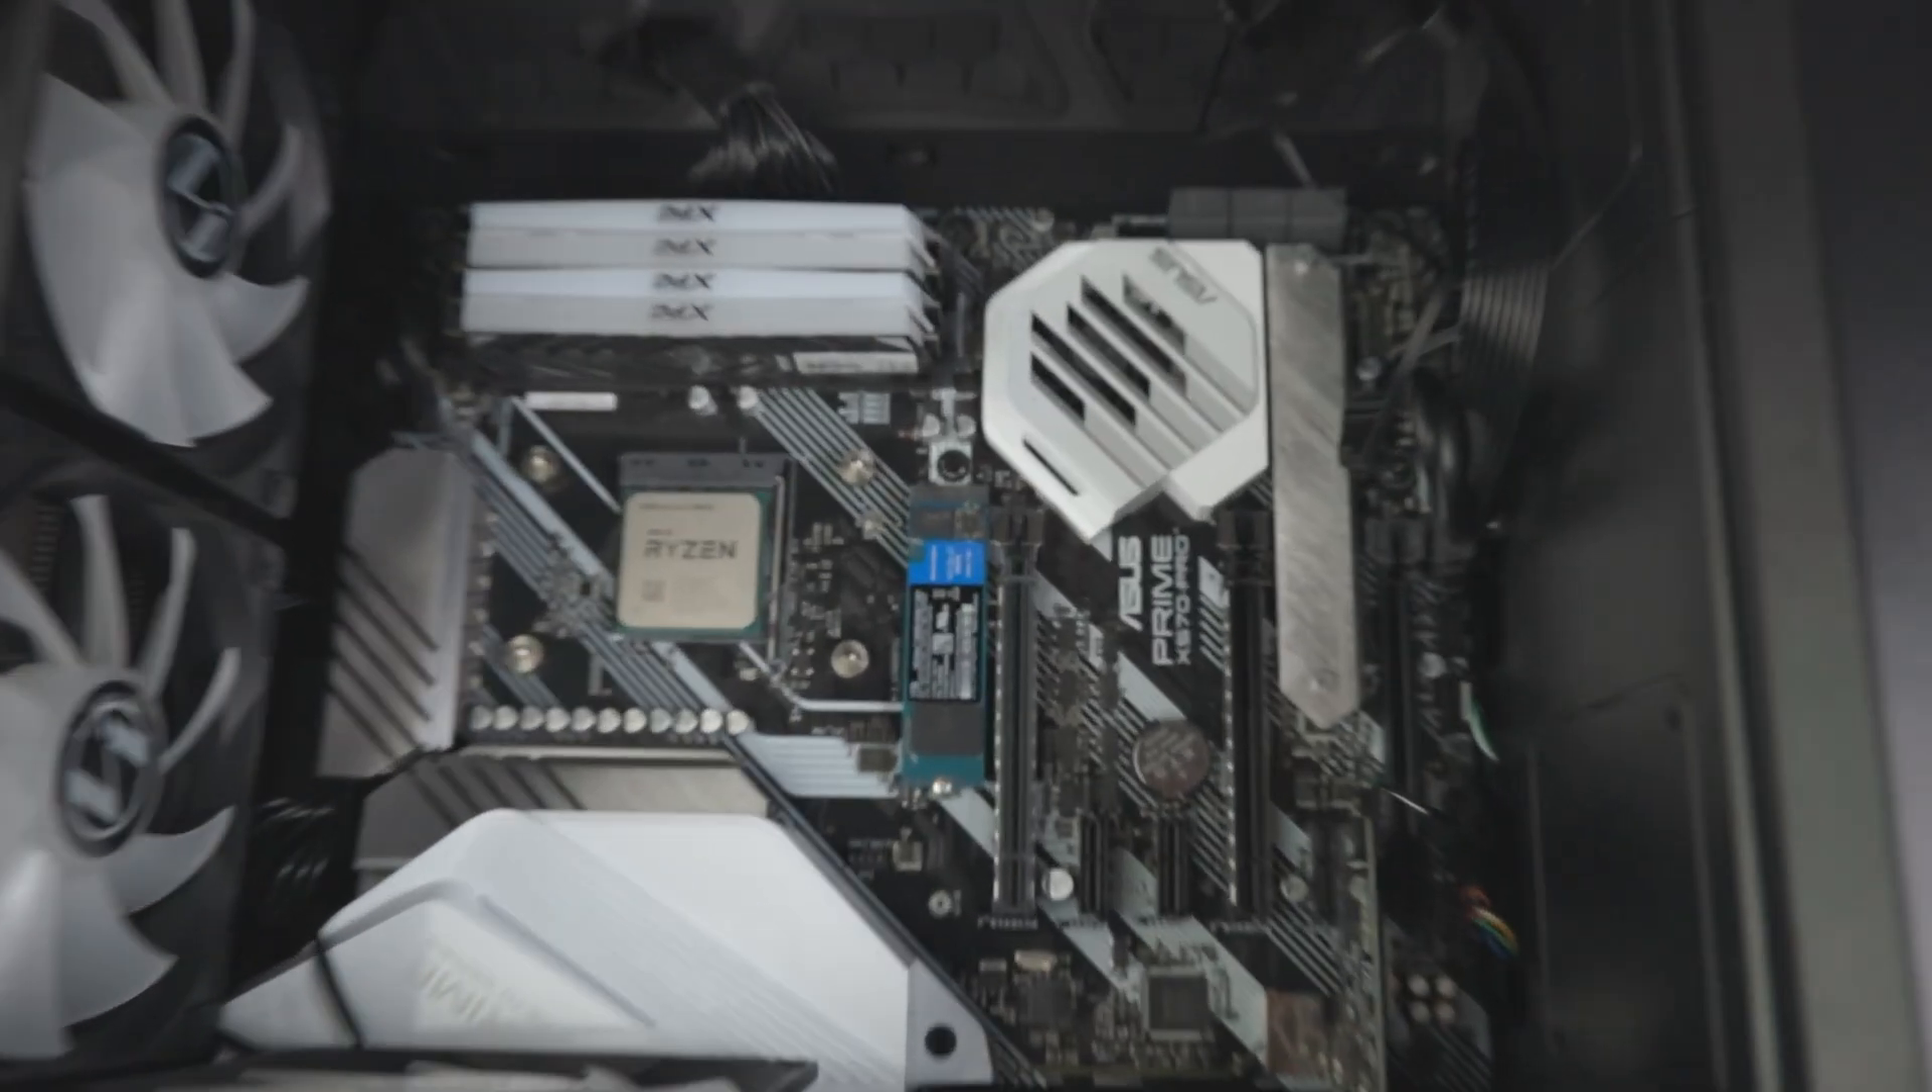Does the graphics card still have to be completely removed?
No.